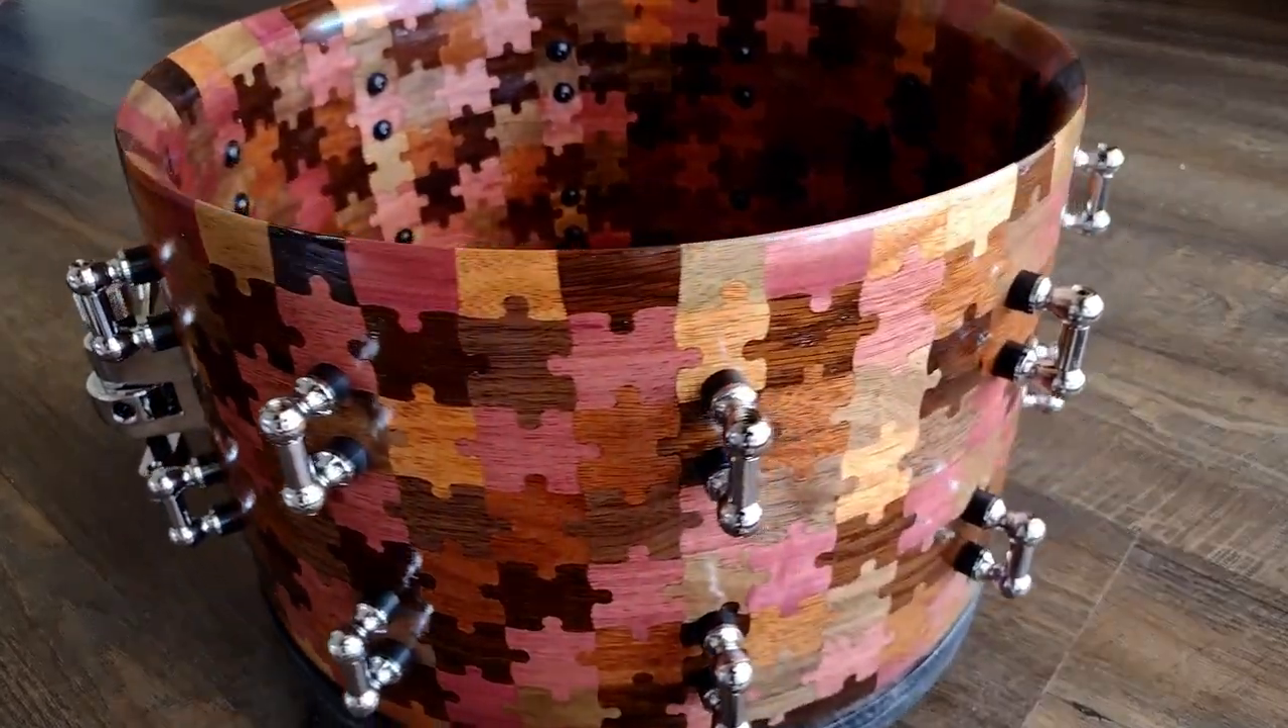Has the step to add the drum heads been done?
No.